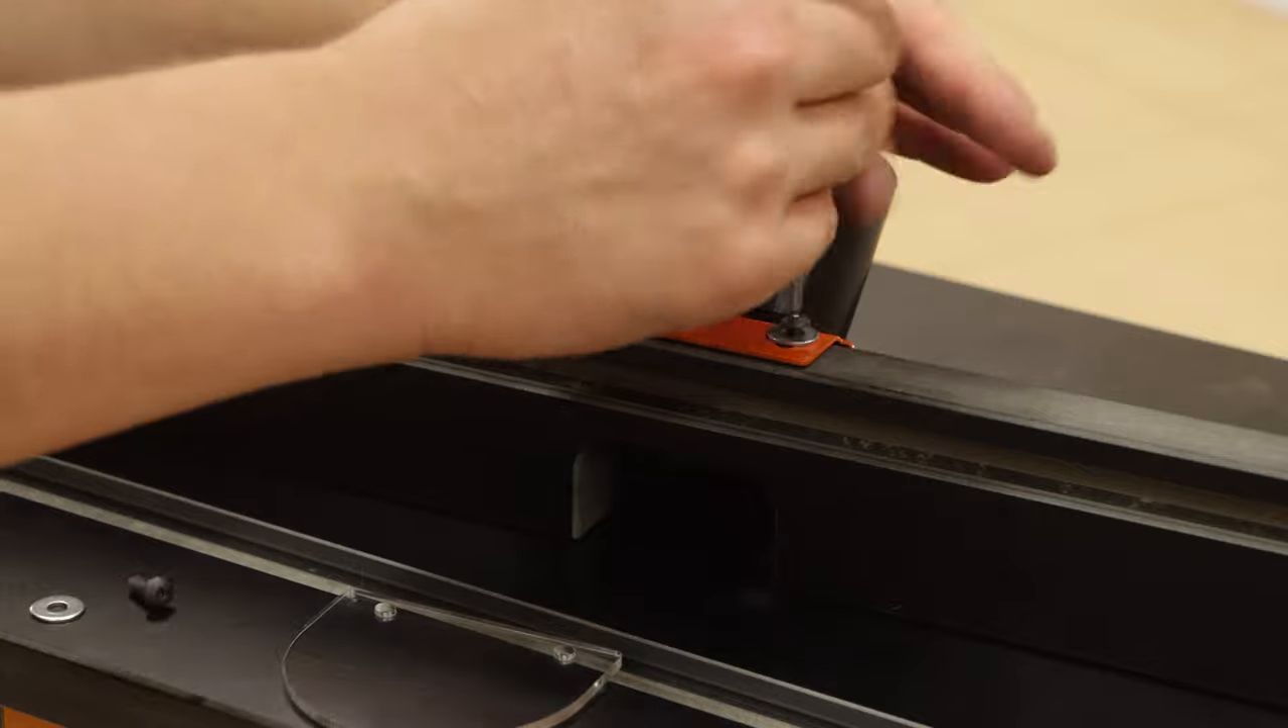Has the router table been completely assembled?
No.